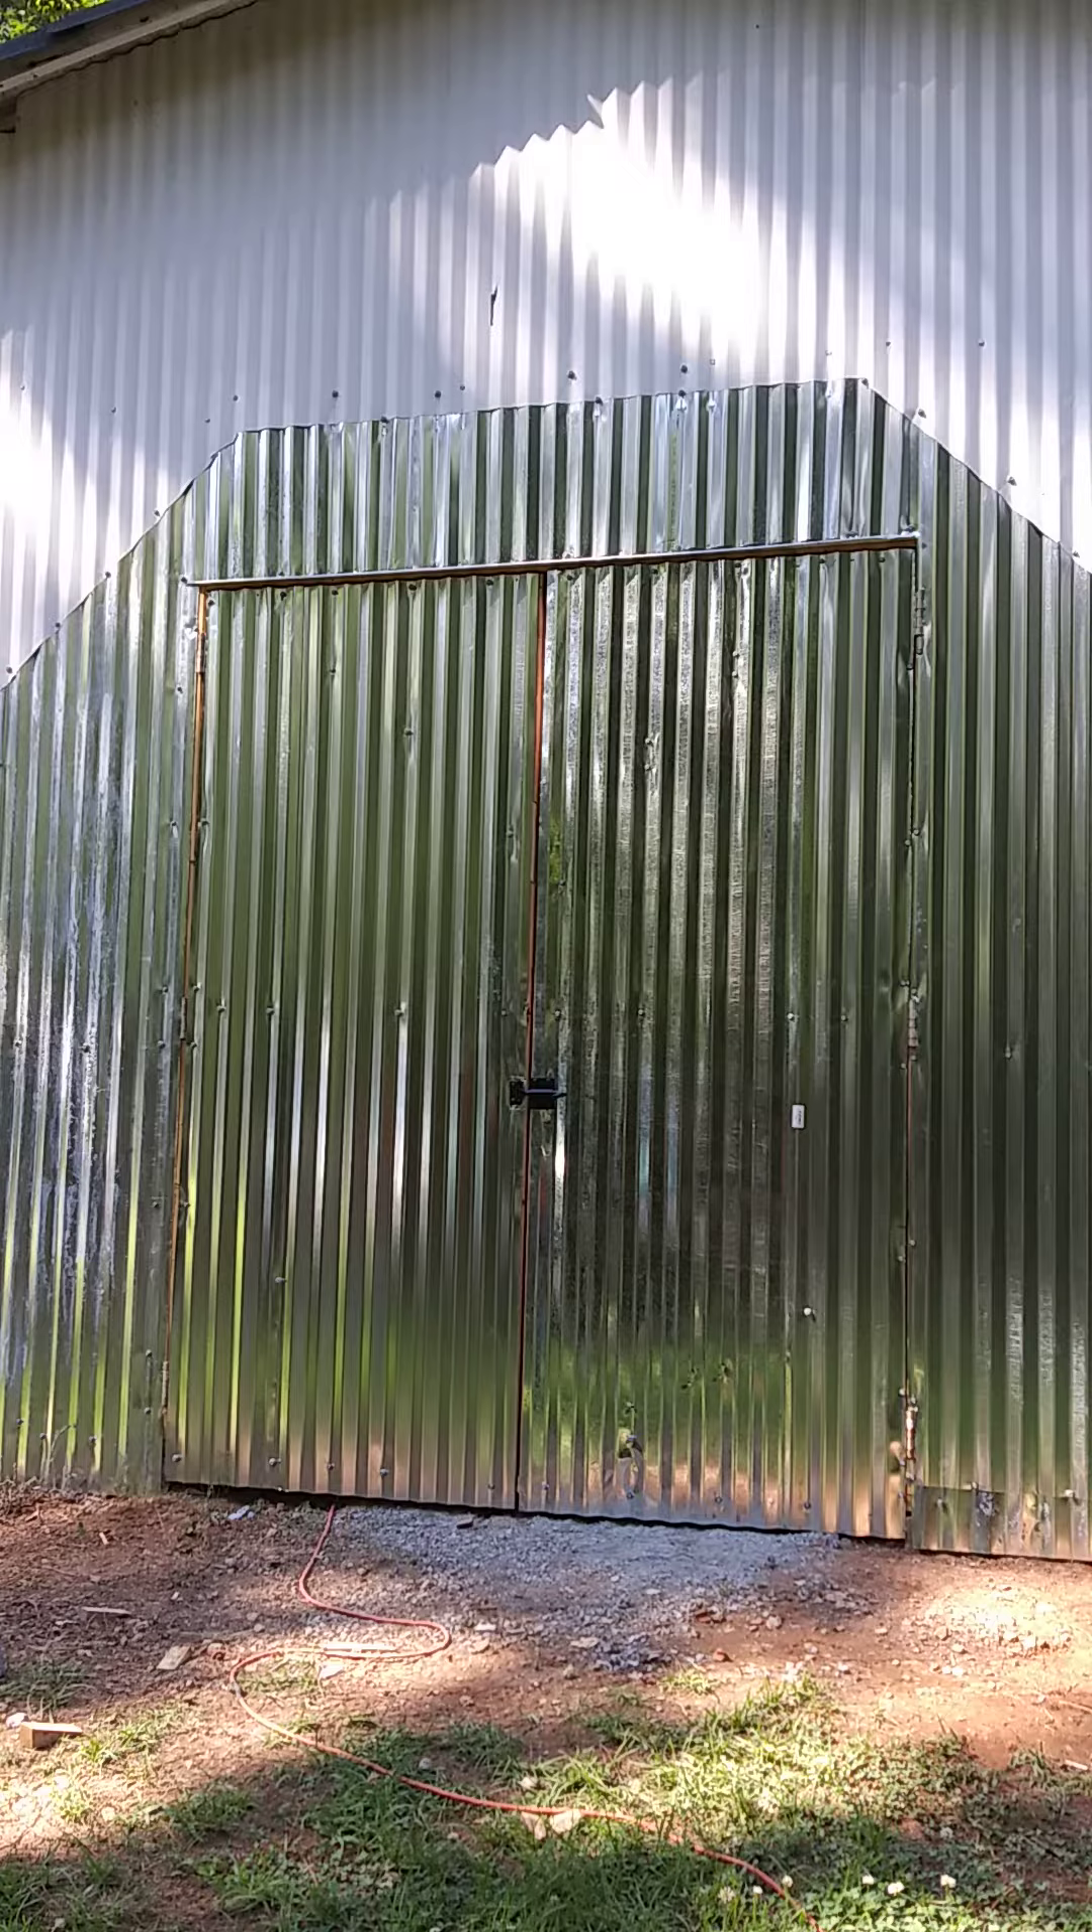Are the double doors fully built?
Yes.